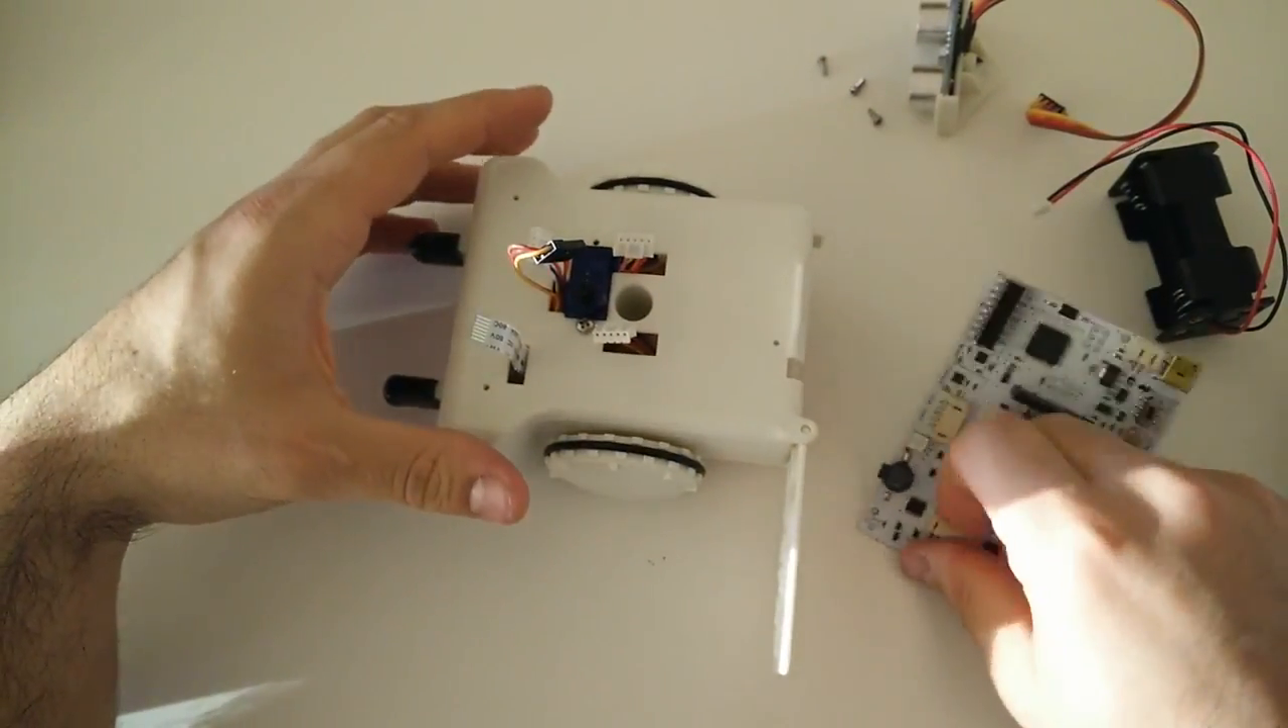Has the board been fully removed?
Yes.